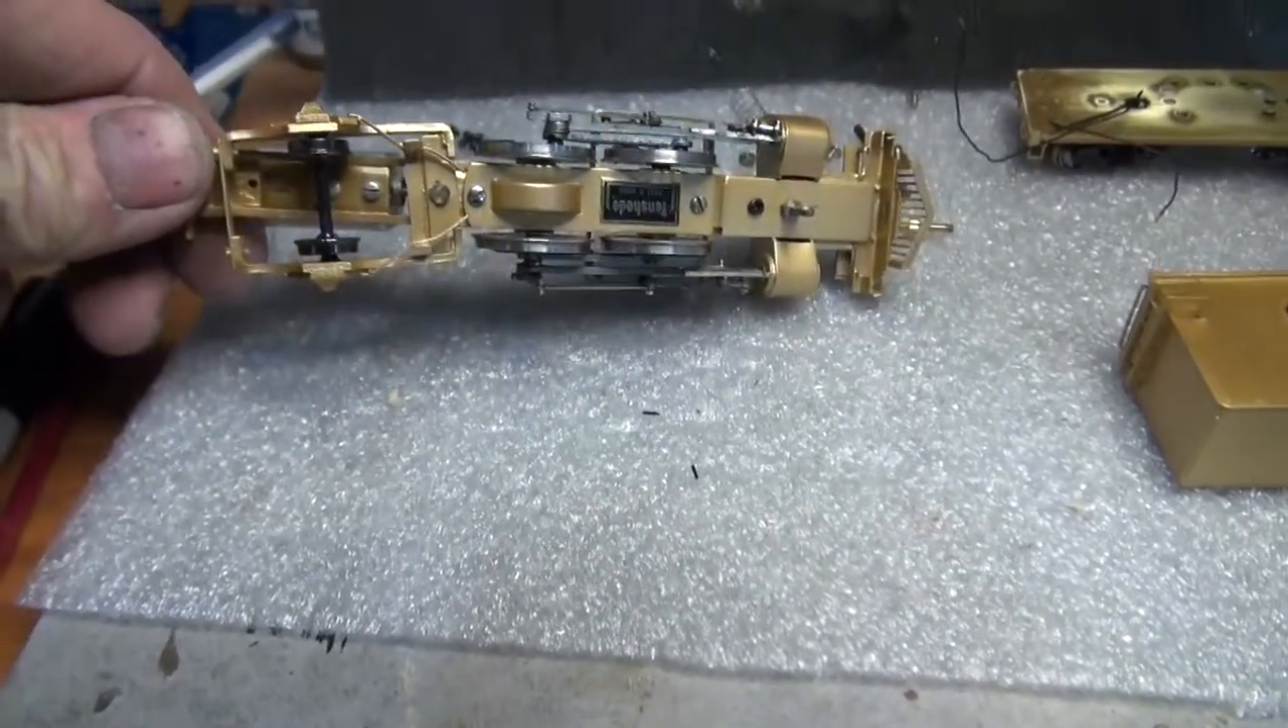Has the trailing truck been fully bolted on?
Yes.